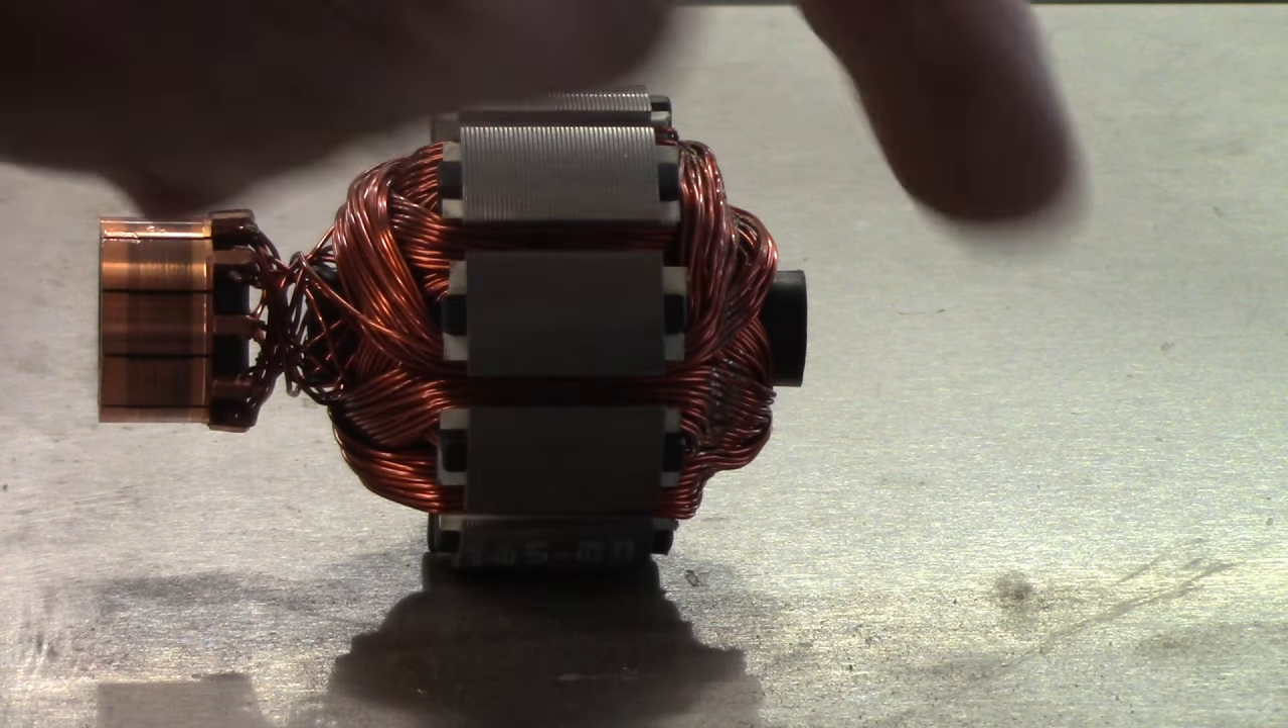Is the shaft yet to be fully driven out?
No.